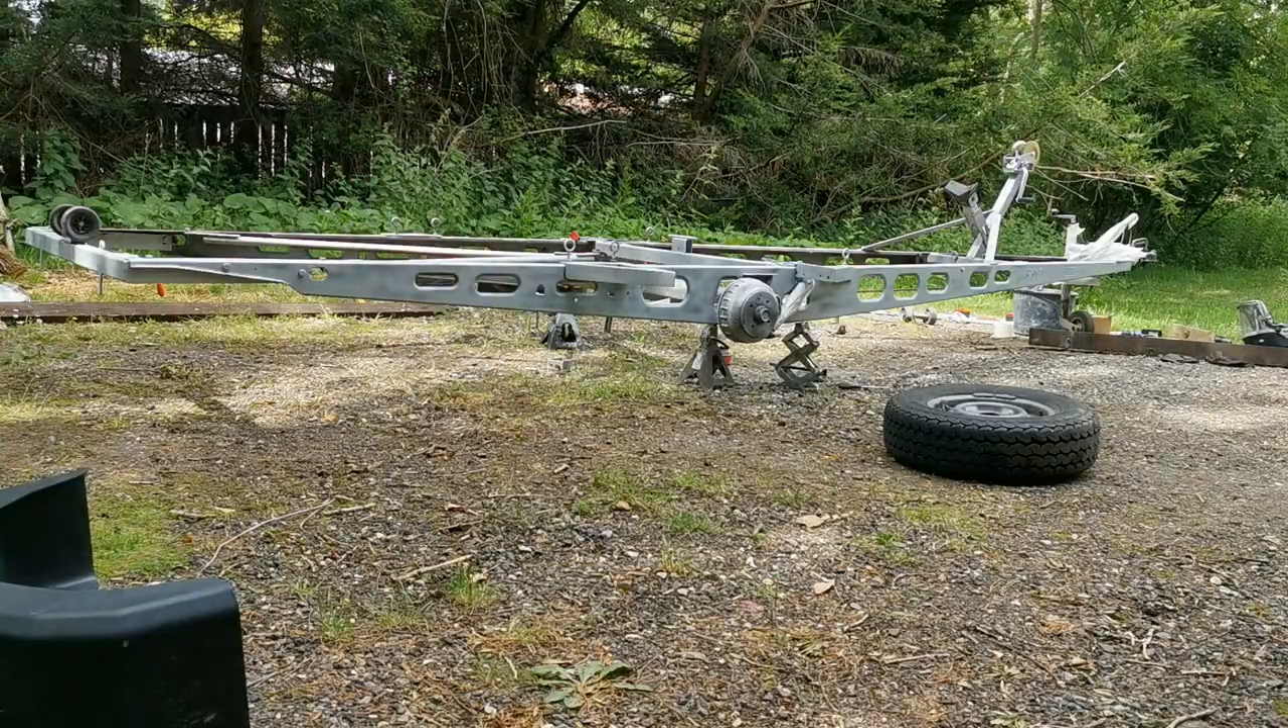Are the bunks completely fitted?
No.